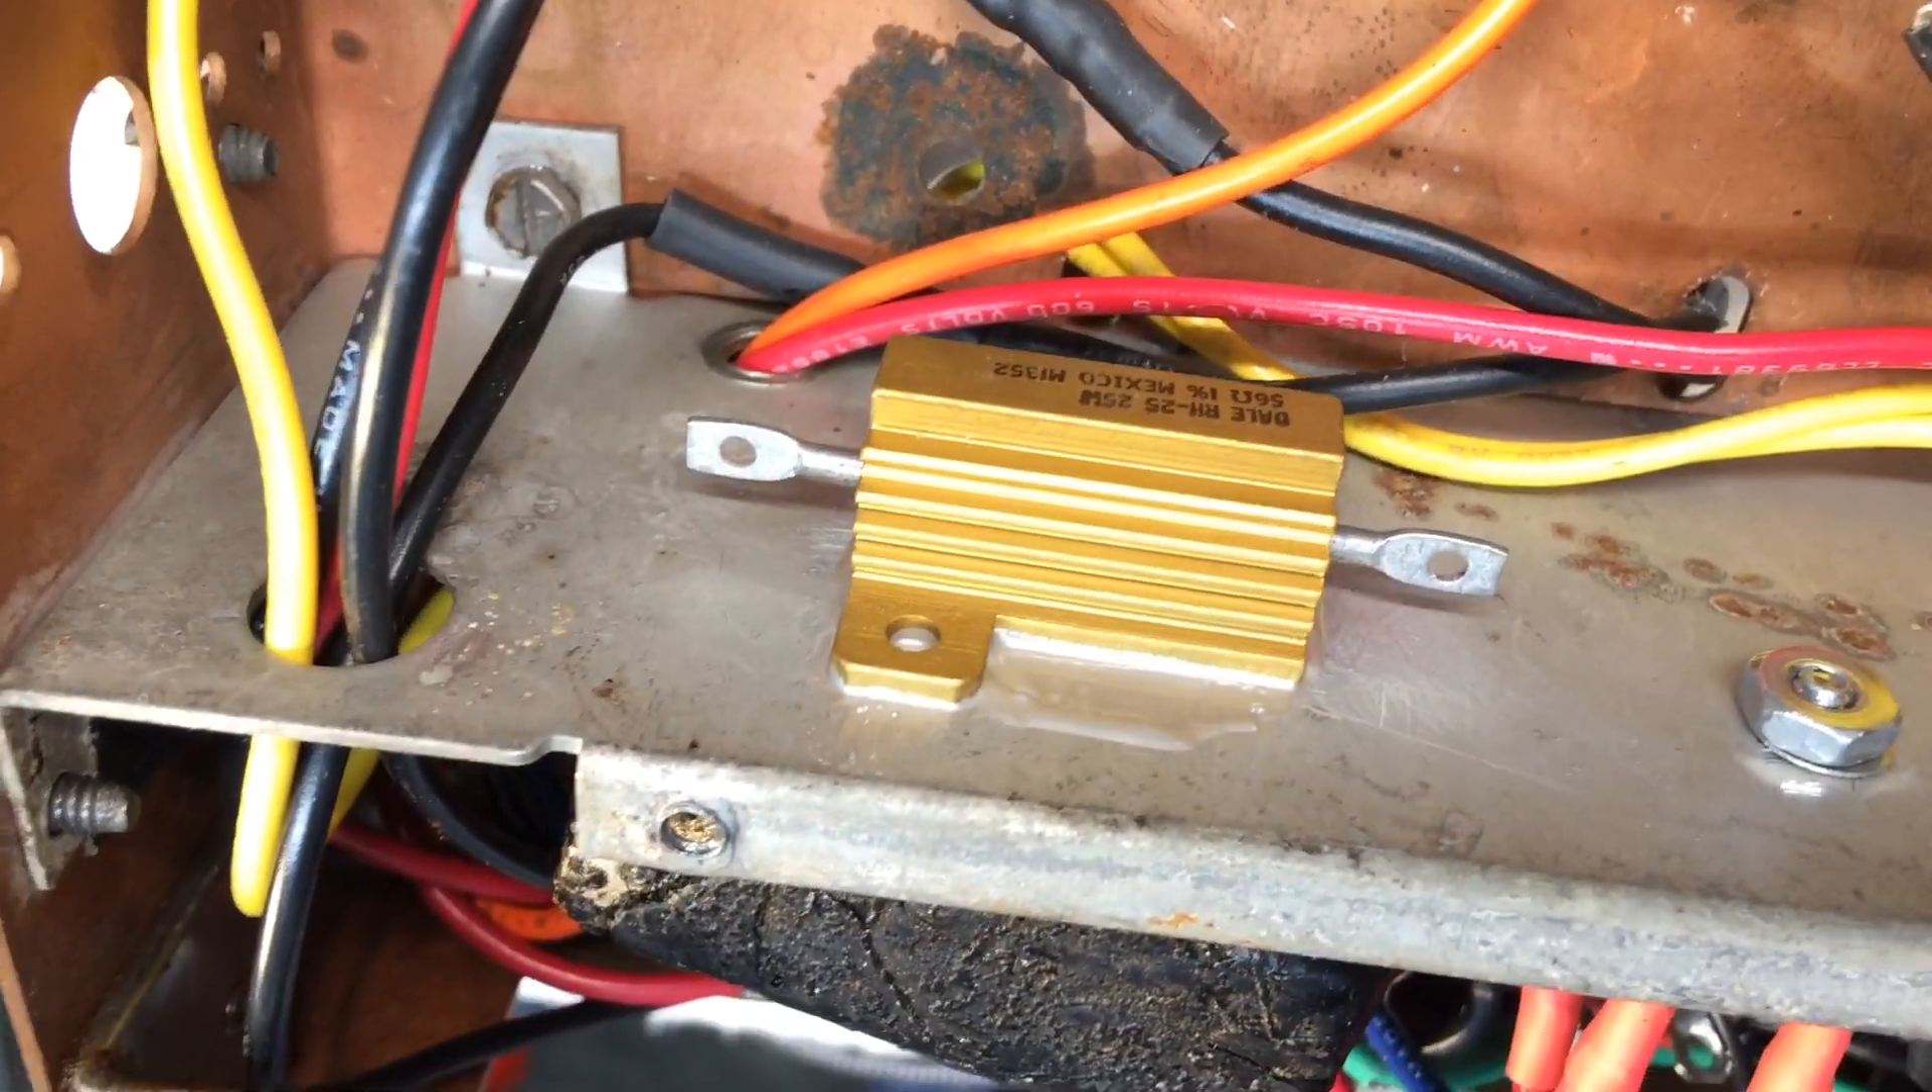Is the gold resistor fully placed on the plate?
Yes.